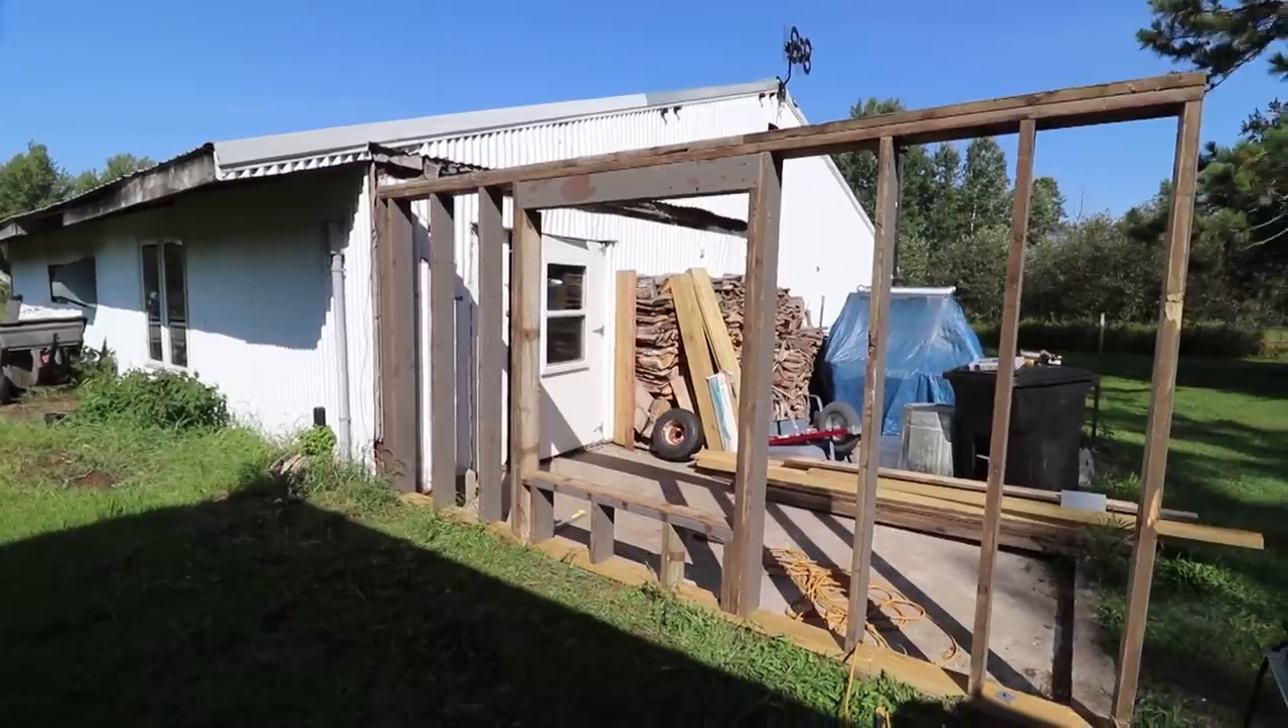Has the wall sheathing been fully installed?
No.